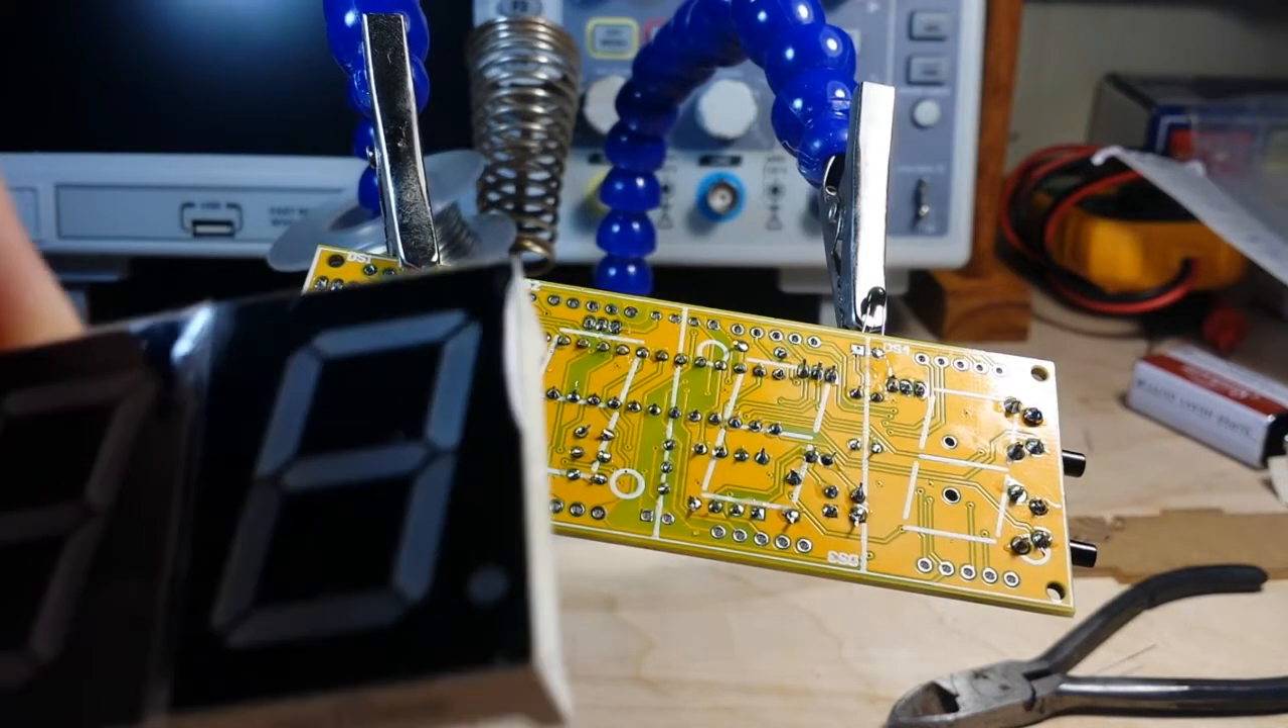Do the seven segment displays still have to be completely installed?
Yes.